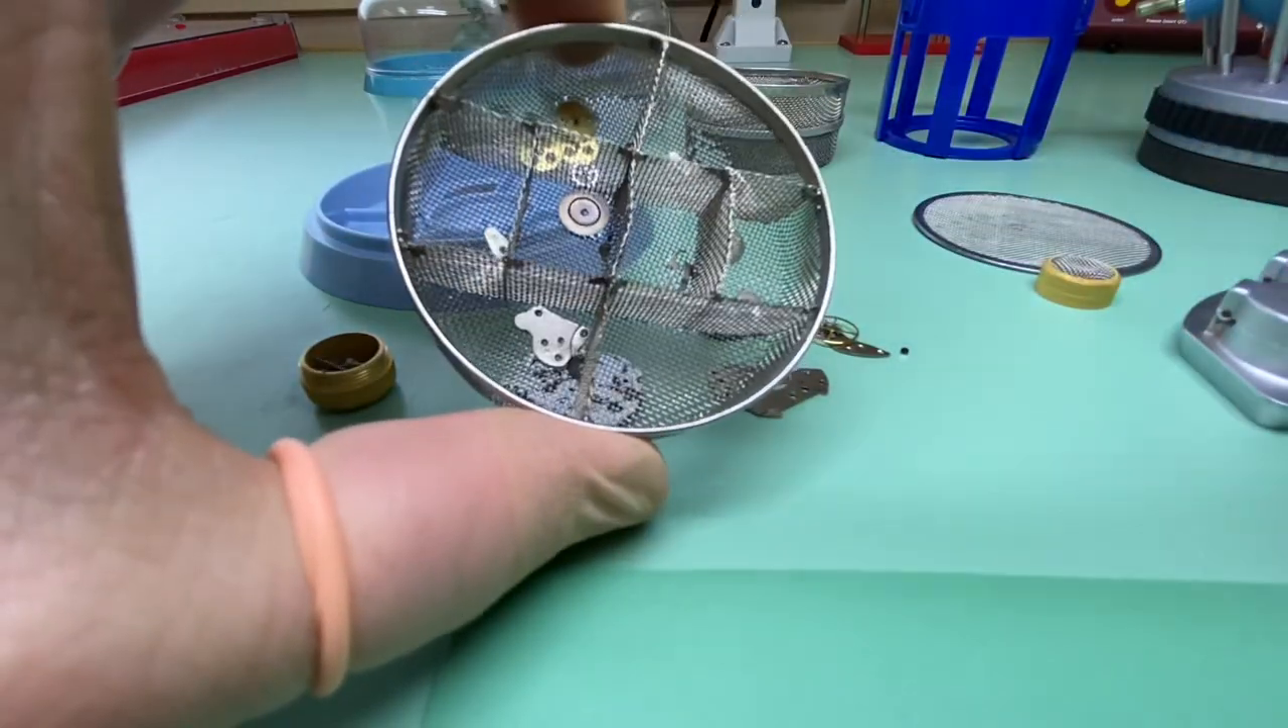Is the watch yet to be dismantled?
No.